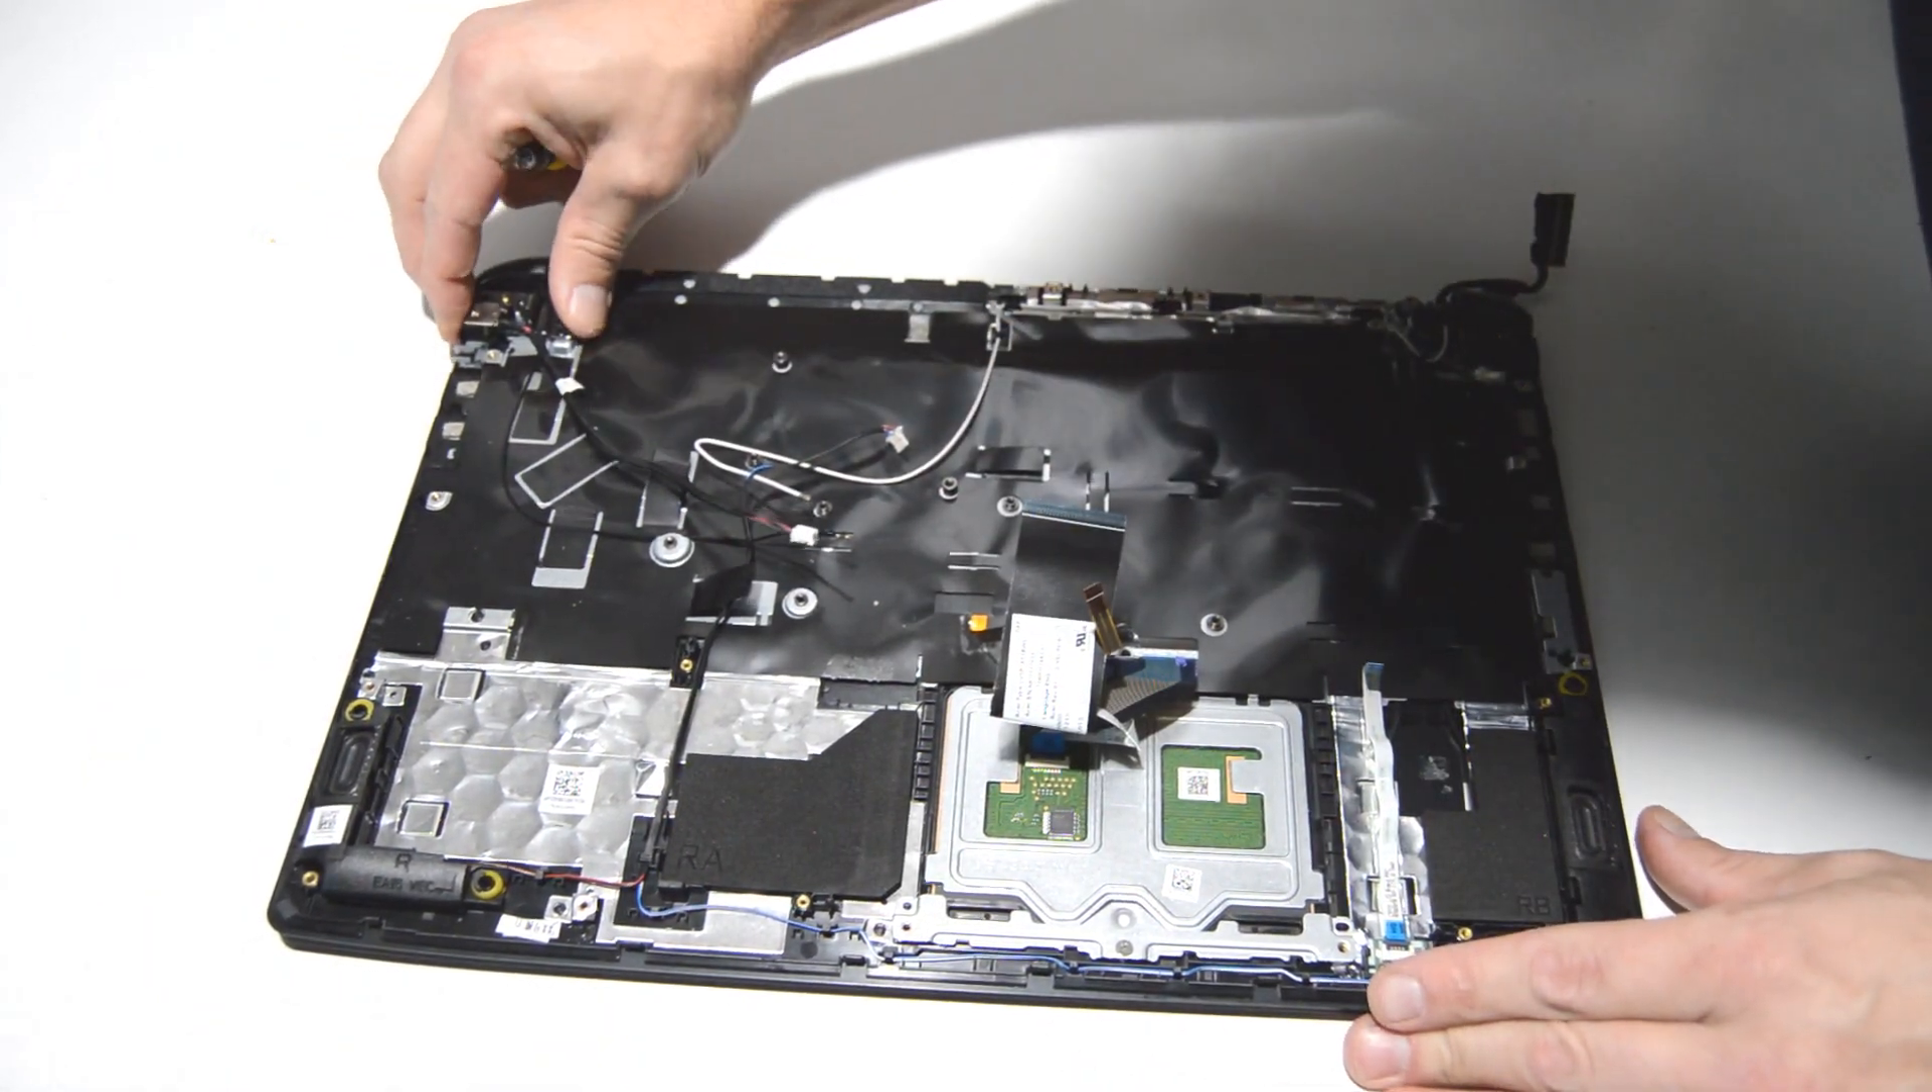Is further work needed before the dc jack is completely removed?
Yes.